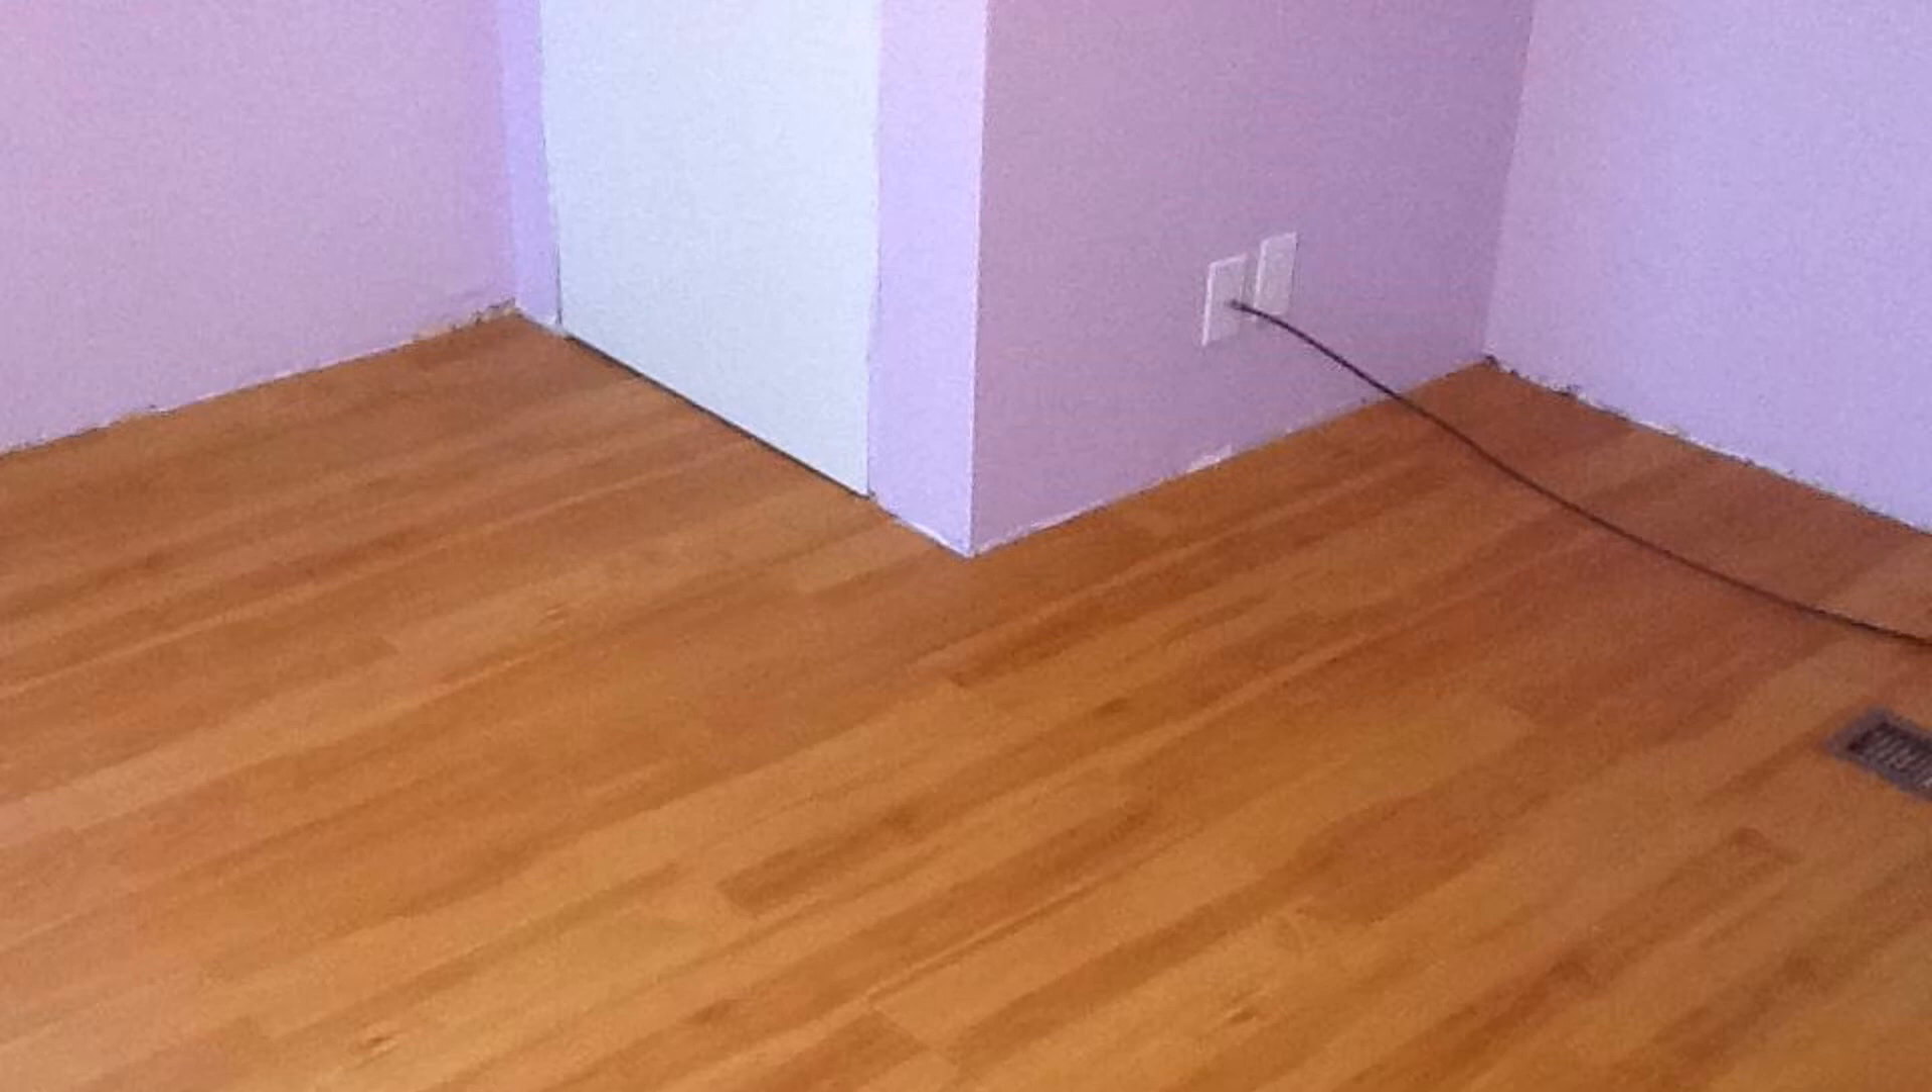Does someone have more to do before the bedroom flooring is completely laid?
No.